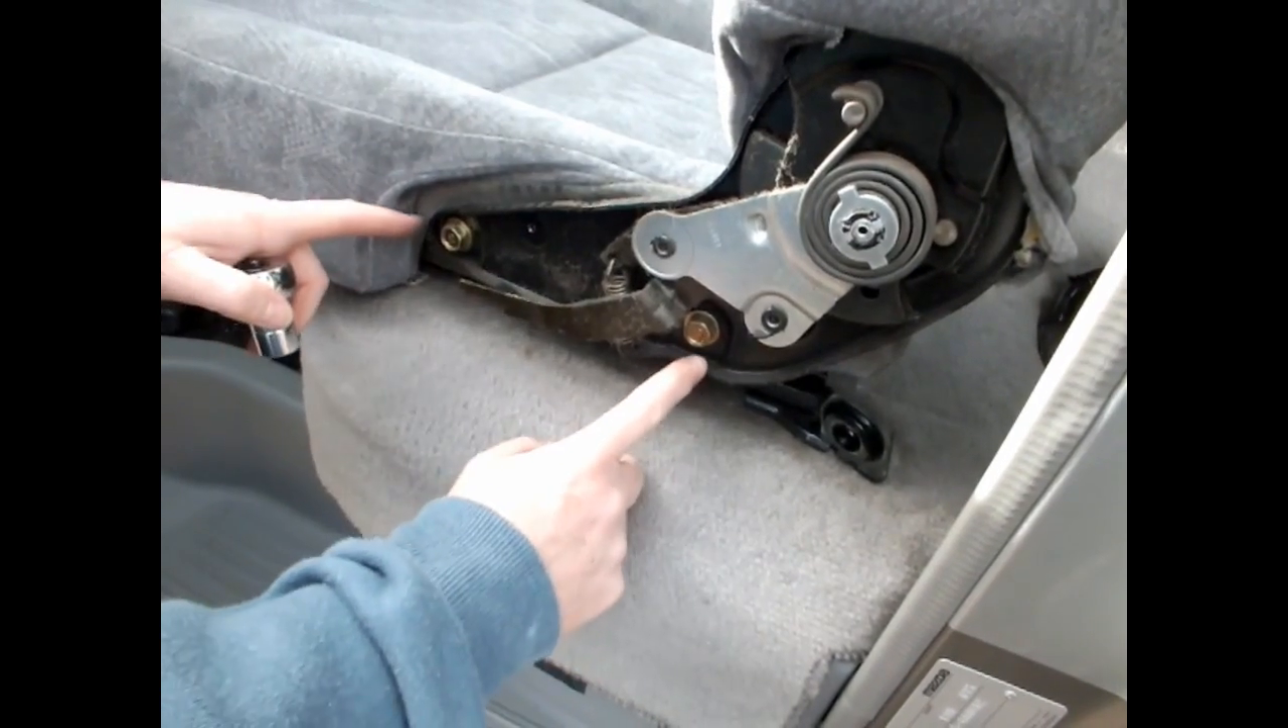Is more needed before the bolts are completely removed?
Yes.